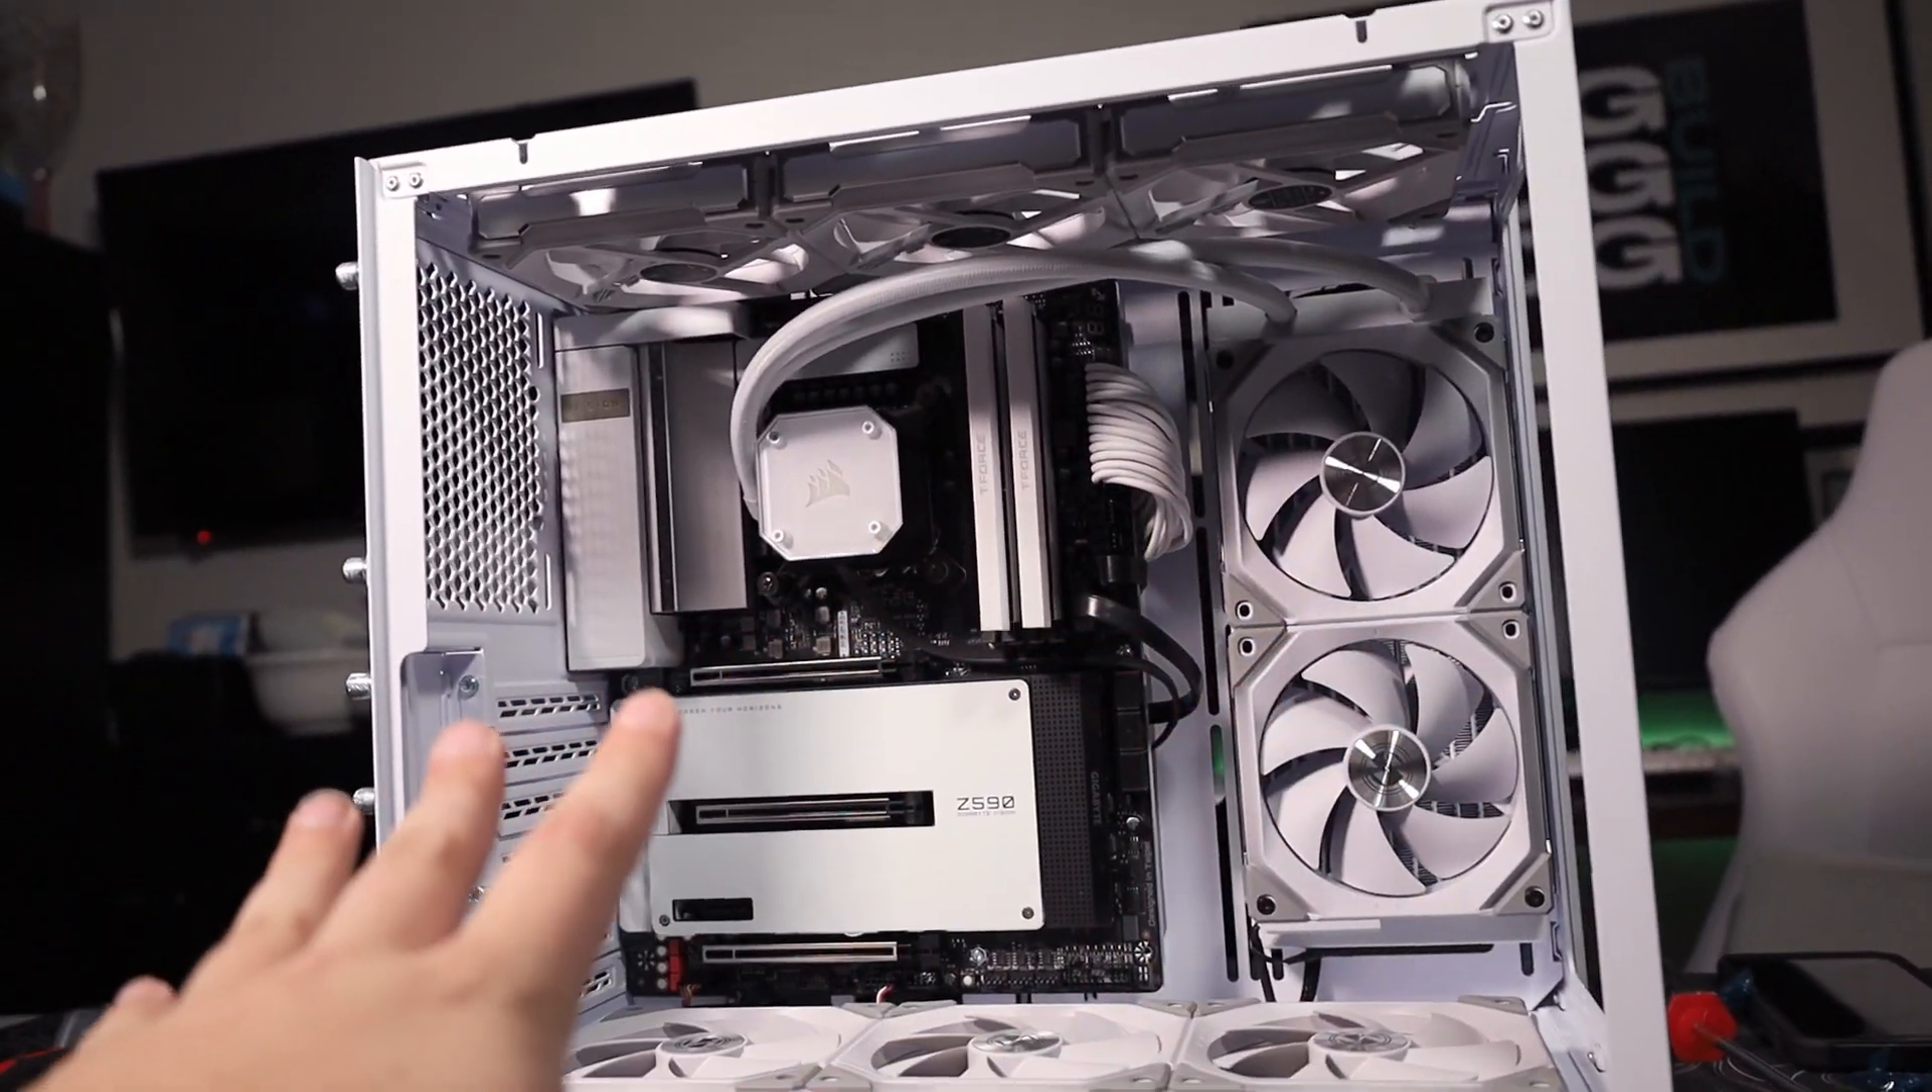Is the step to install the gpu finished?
No.